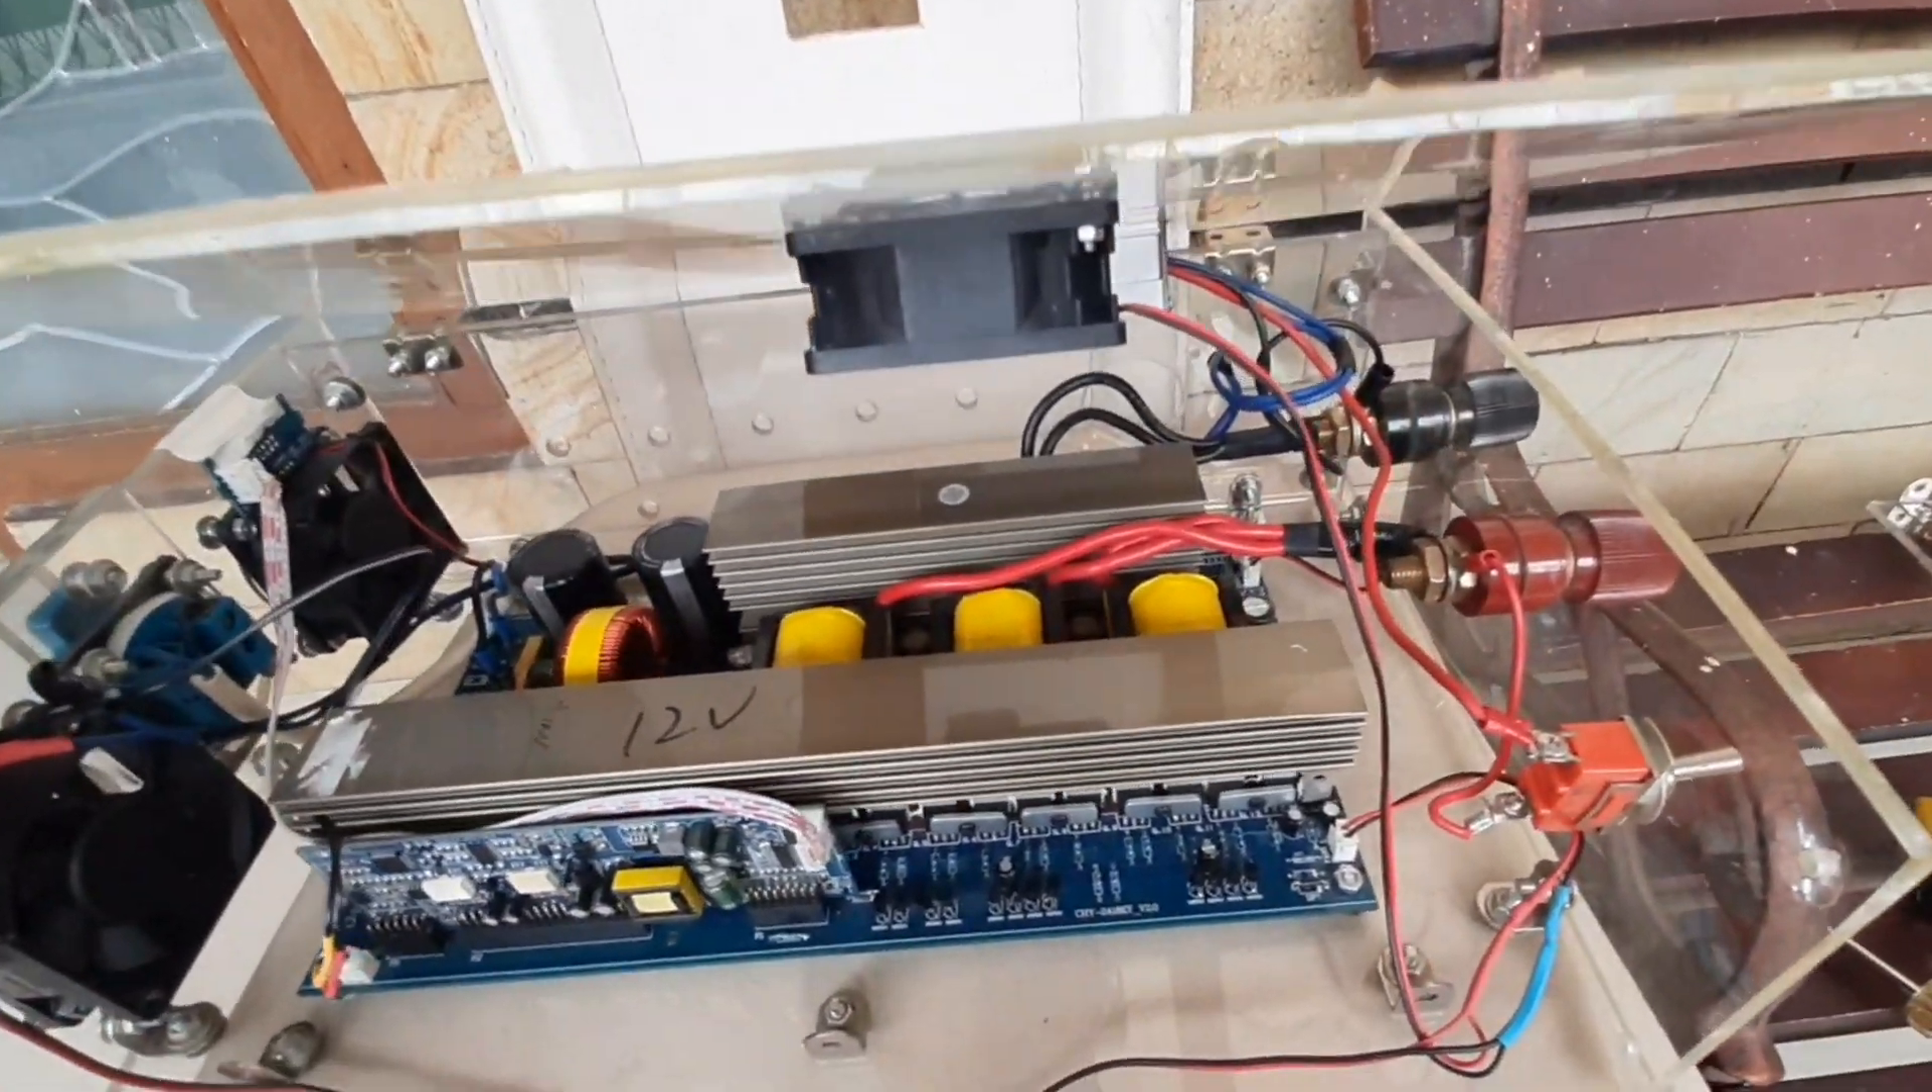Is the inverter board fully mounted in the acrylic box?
Yes.